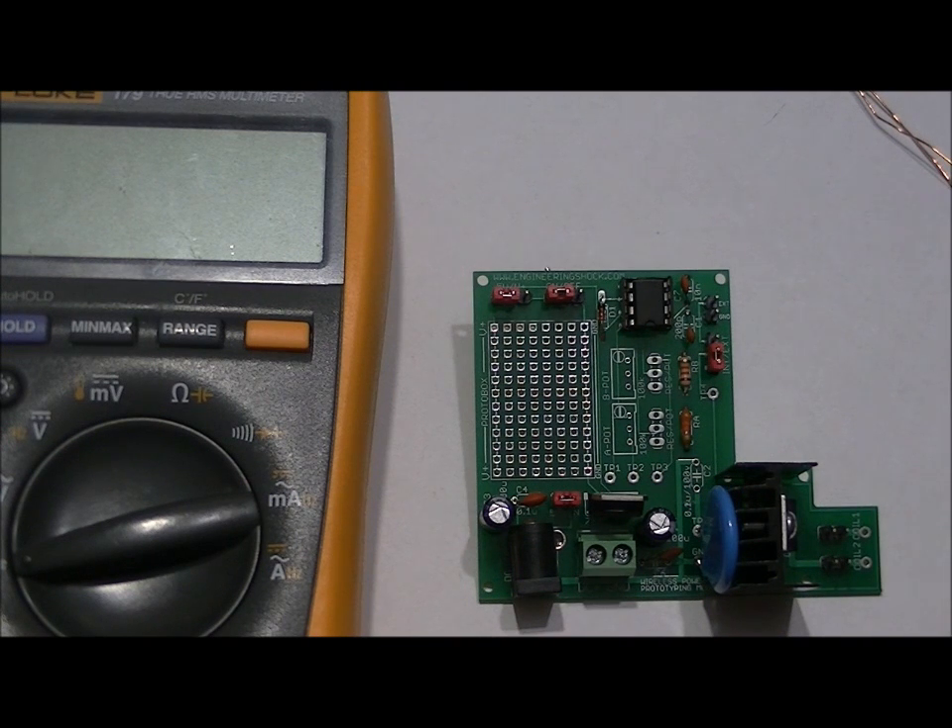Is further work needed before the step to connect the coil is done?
Yes.